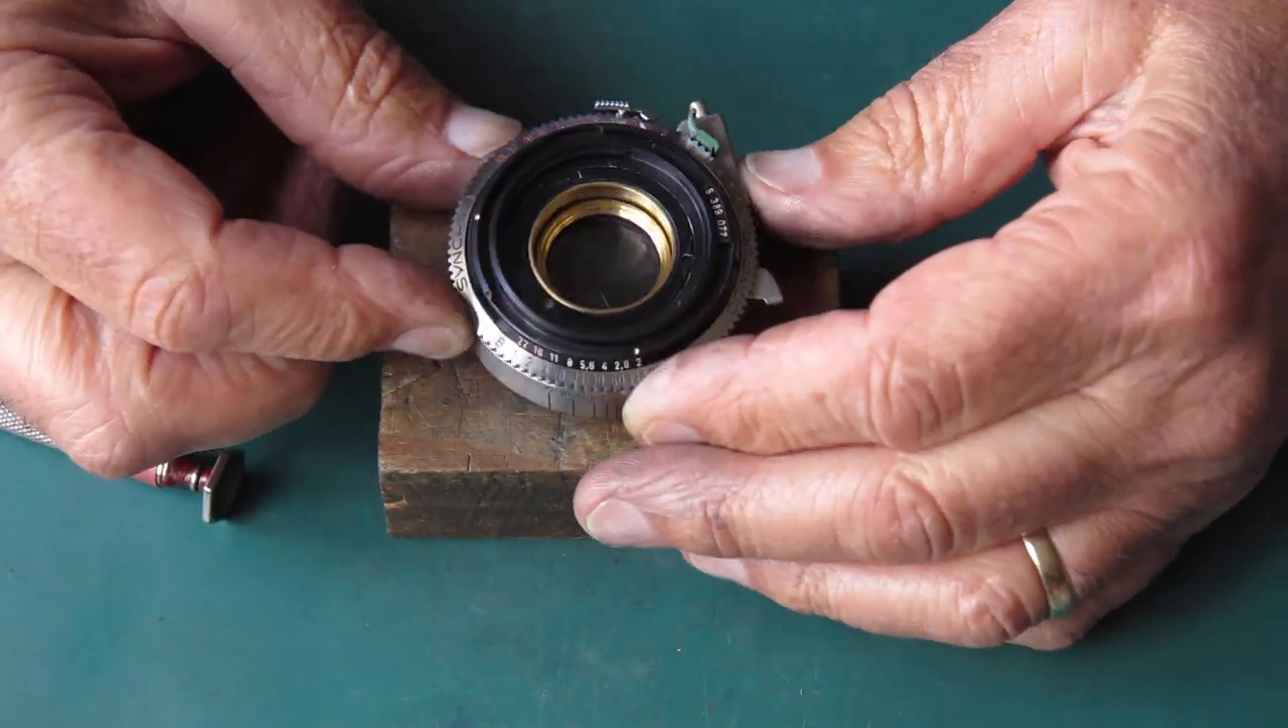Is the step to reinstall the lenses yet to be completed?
Yes.